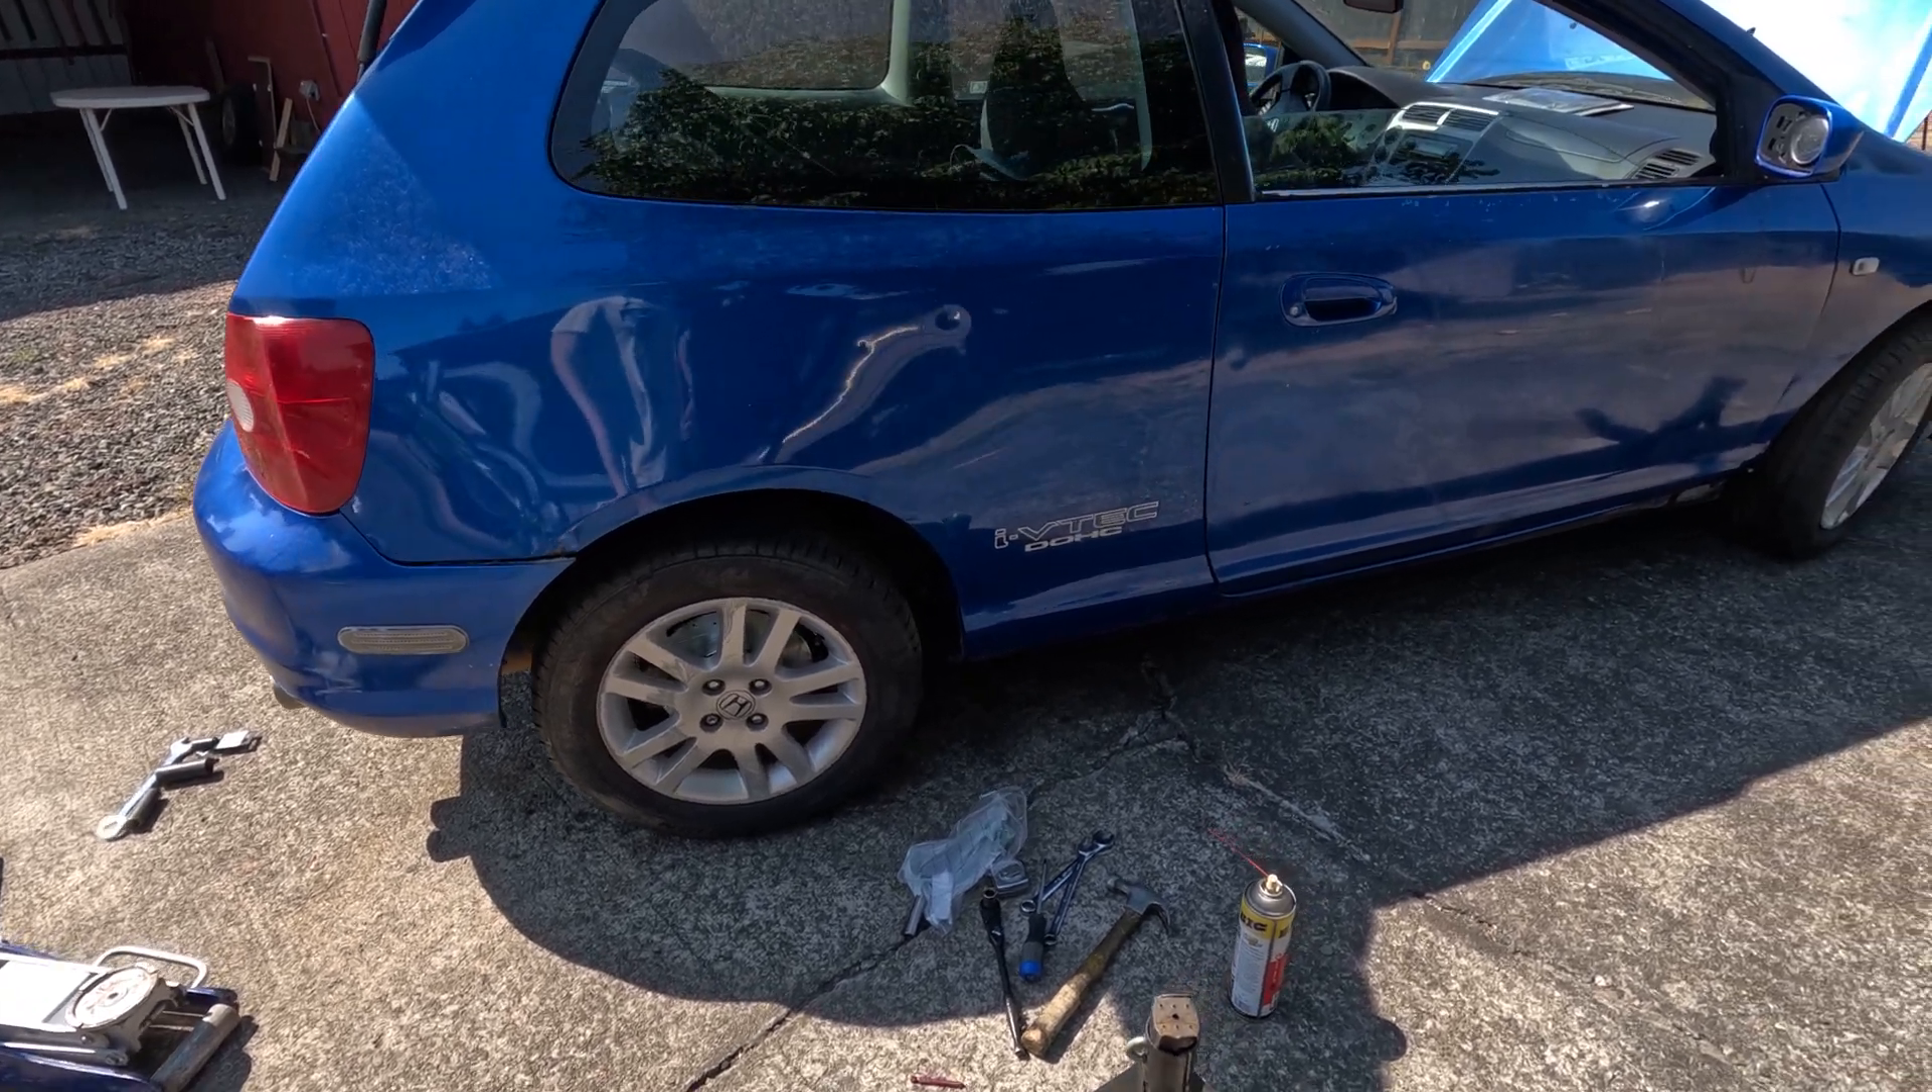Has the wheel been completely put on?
Yes.